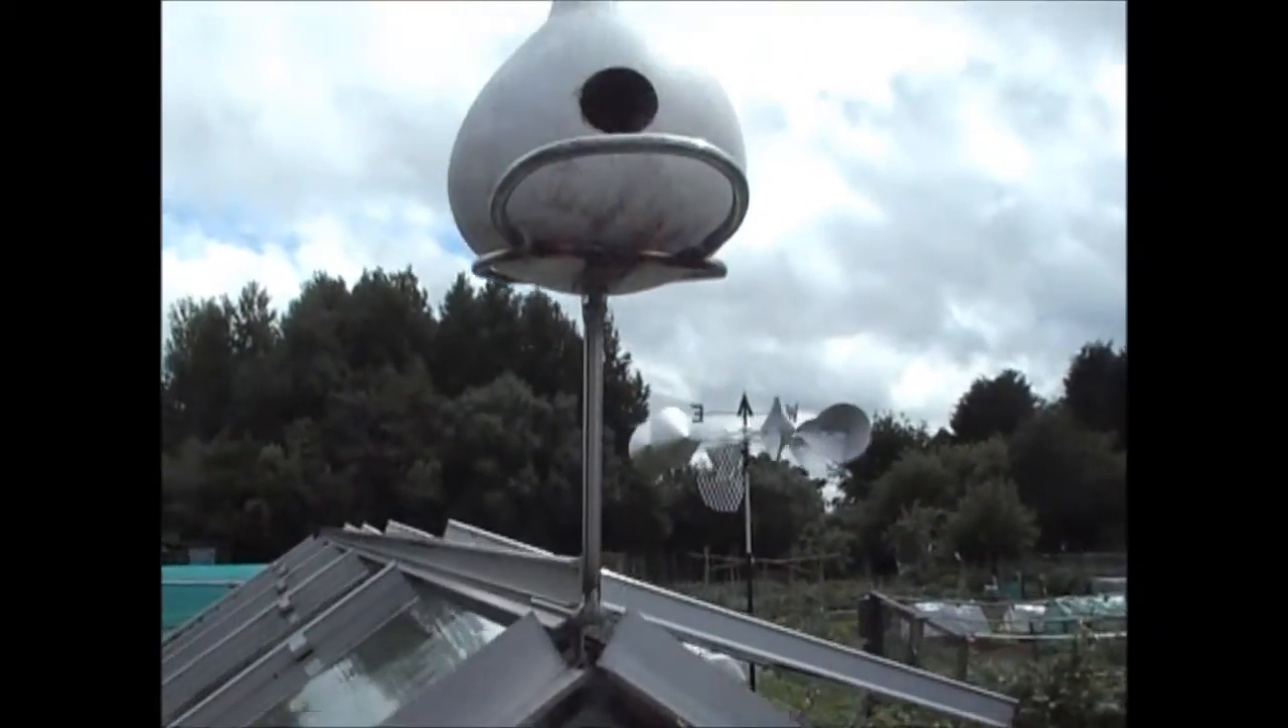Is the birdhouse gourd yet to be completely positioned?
No.